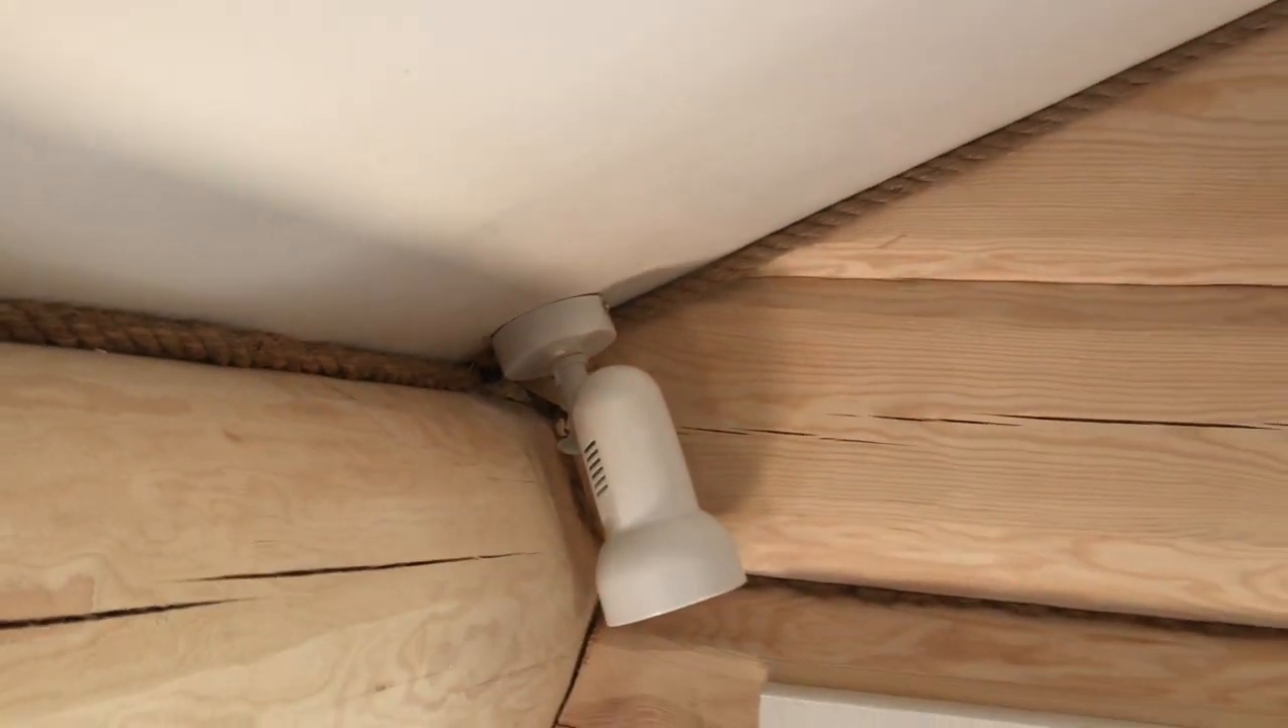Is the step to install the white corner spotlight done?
Yes.